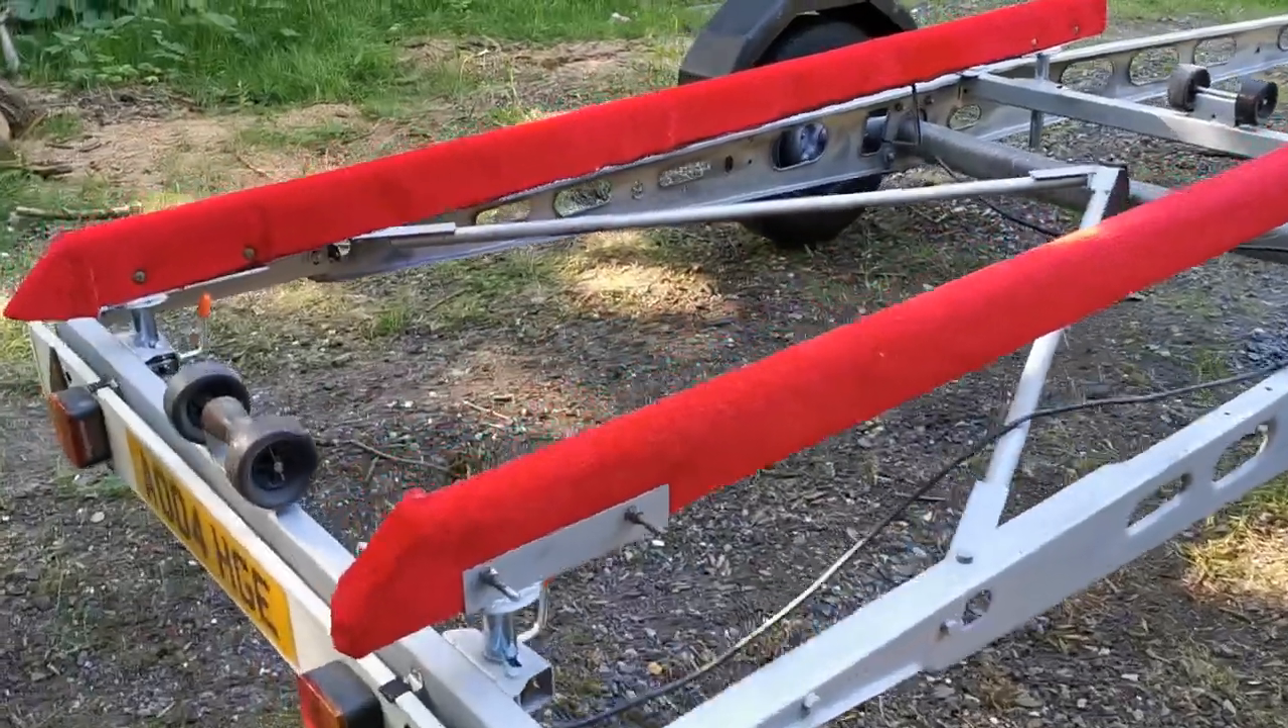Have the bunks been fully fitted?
Yes.